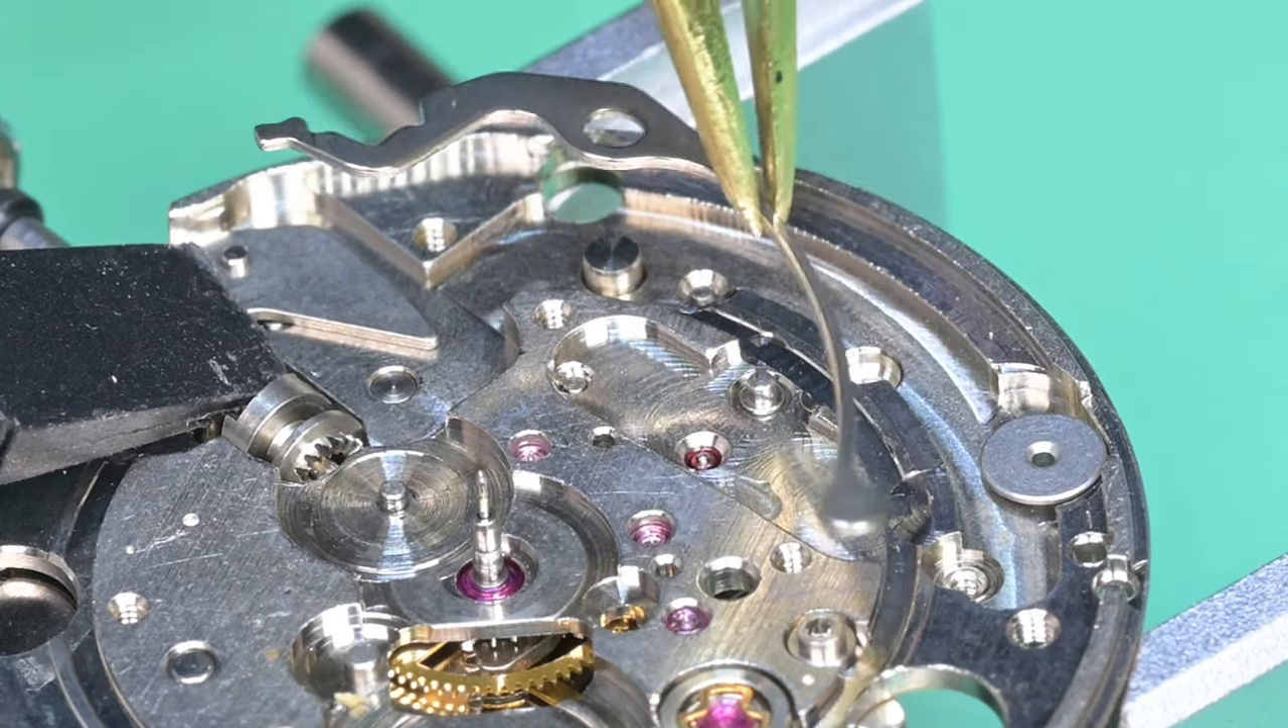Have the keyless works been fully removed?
No.